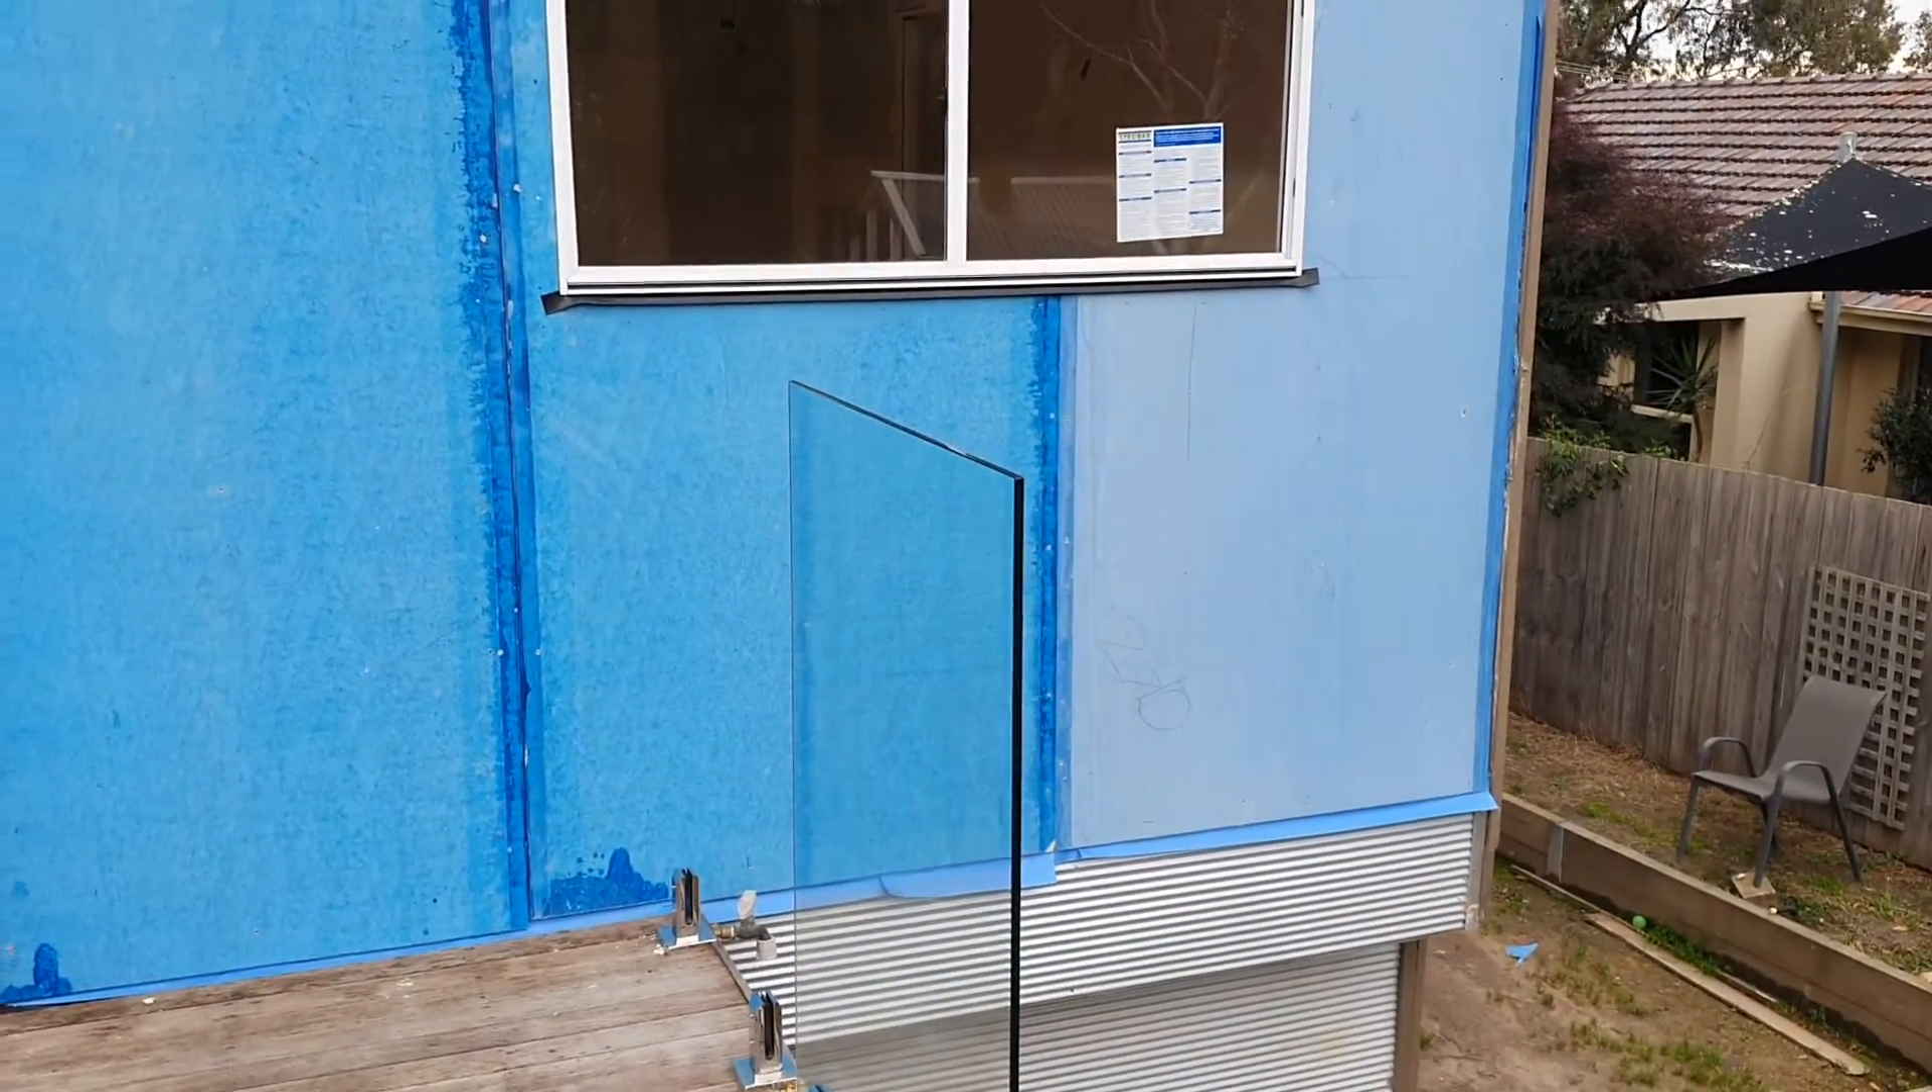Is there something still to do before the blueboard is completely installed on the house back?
No.